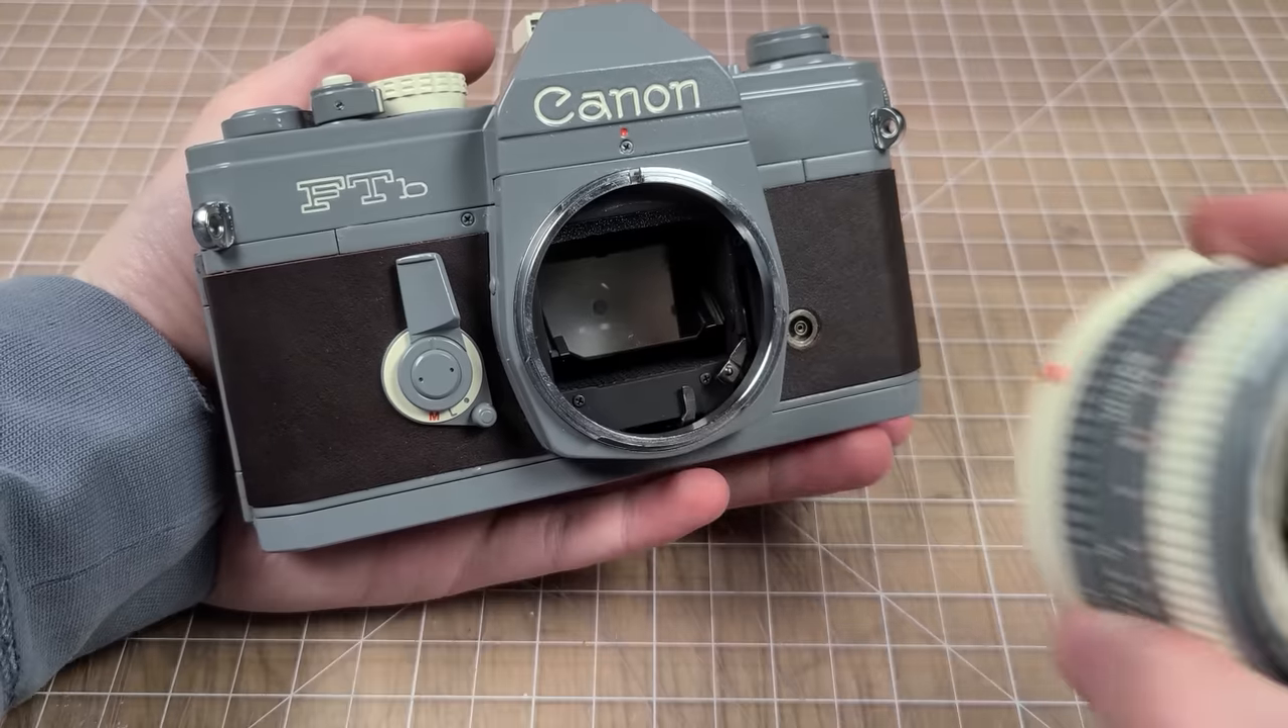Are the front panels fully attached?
Yes.